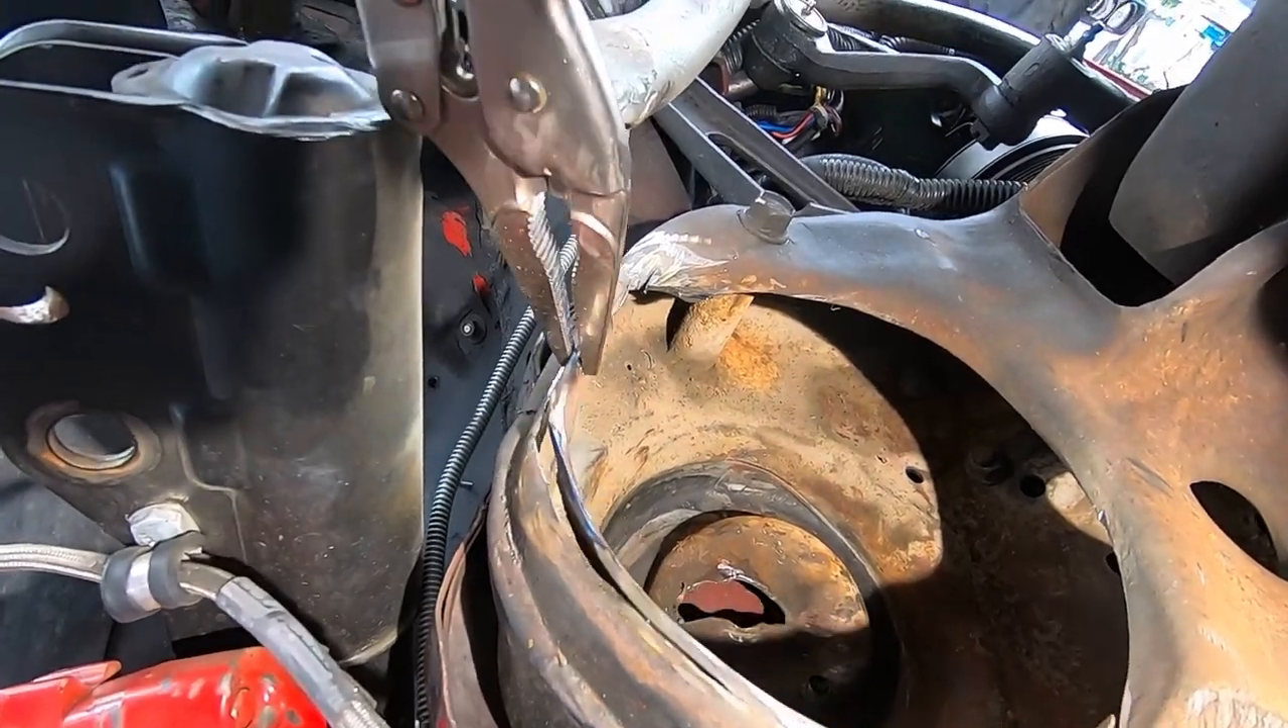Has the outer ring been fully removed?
No.